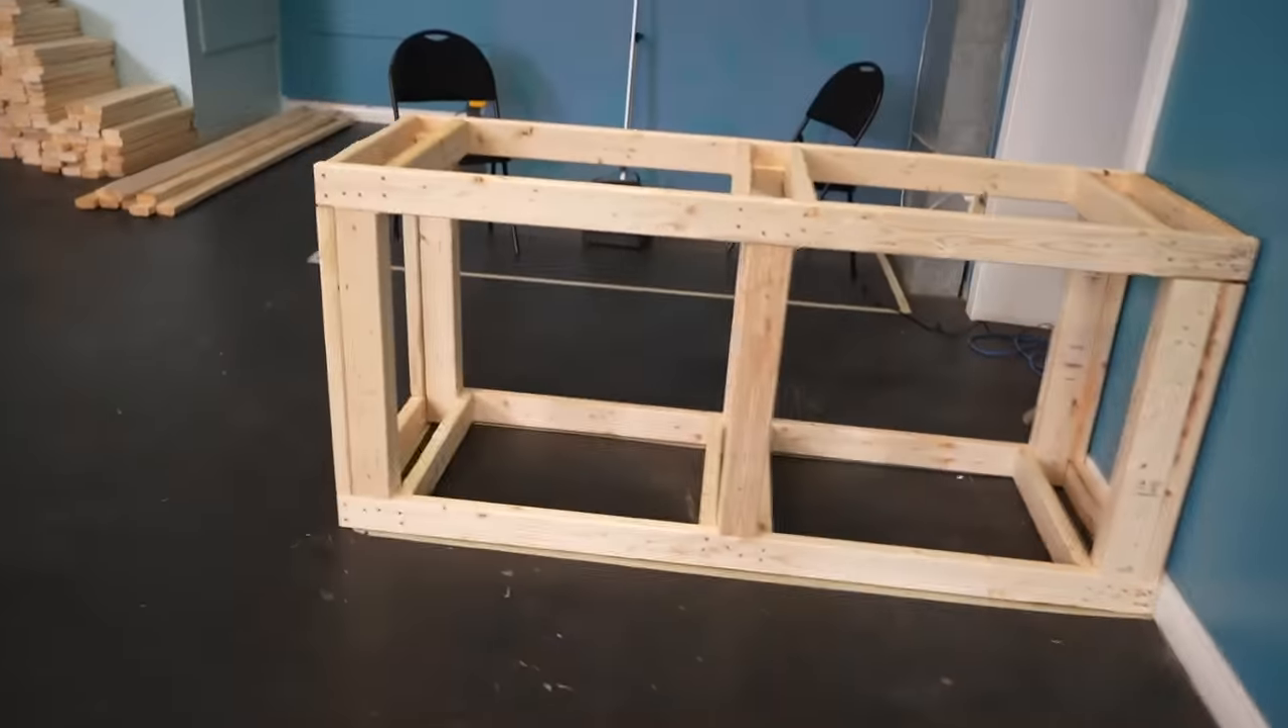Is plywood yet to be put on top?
Yes.